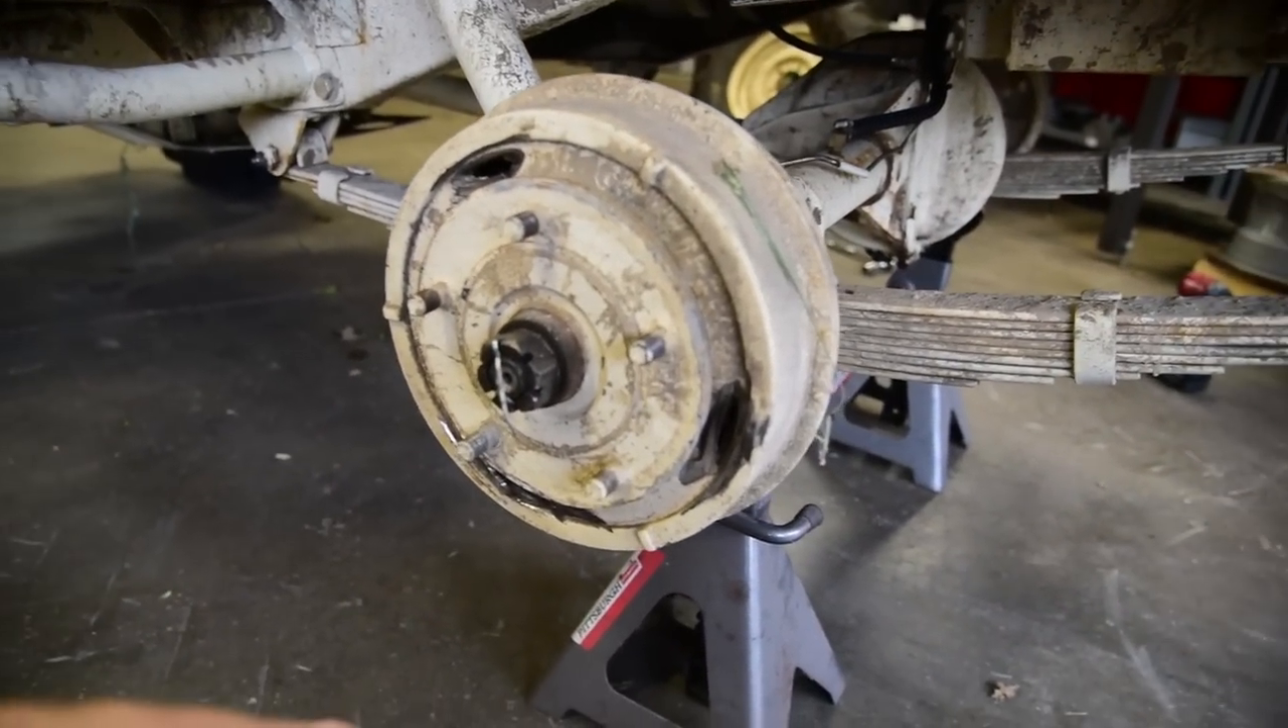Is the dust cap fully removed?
Yes.